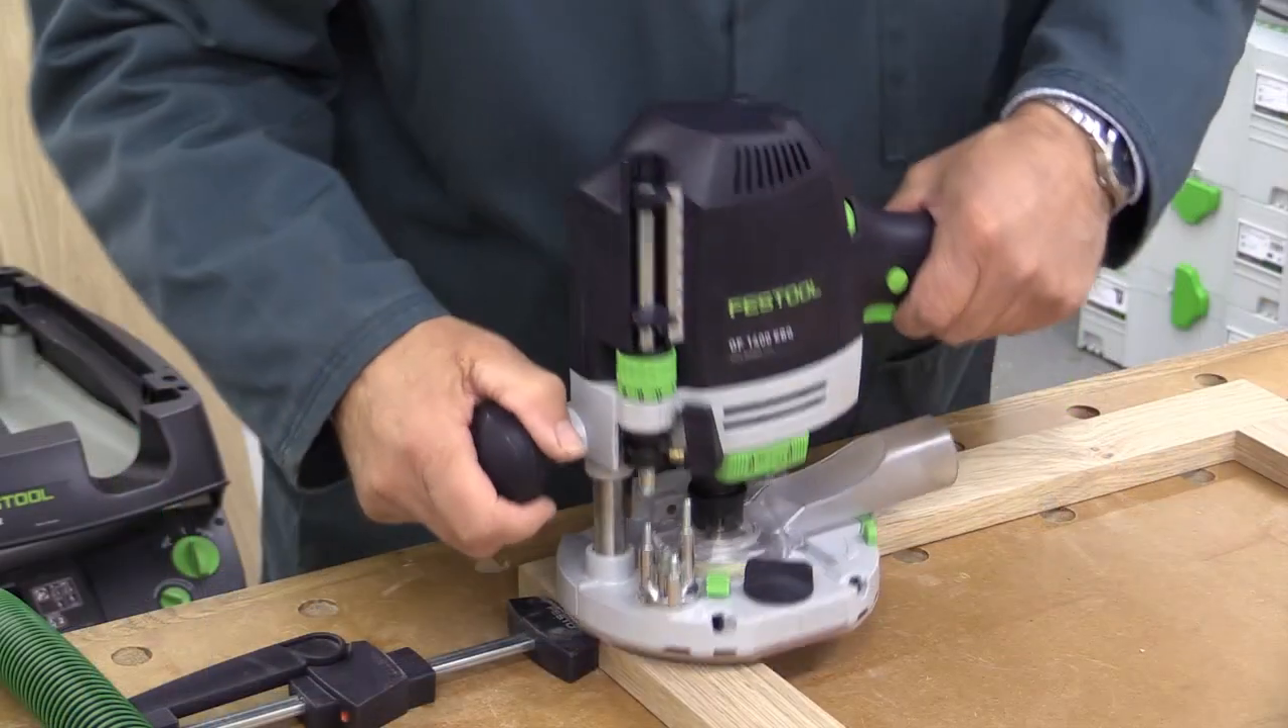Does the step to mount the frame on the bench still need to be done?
No.